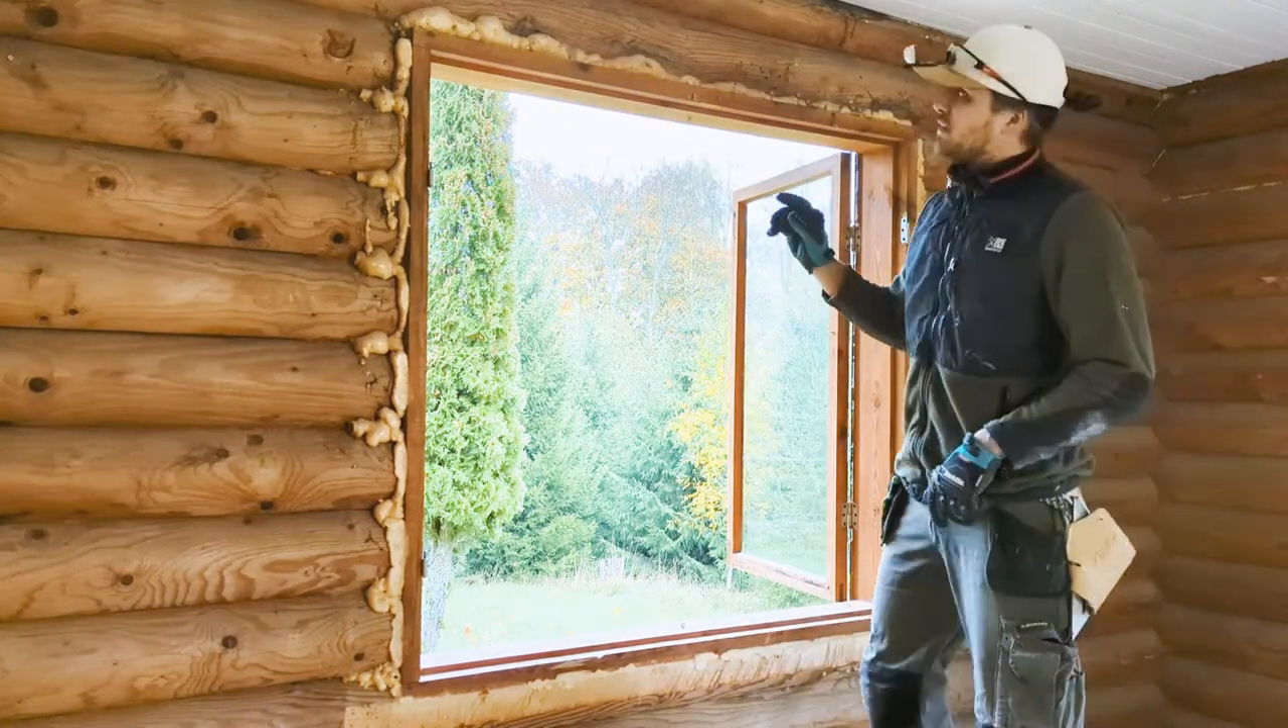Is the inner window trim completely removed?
Yes.